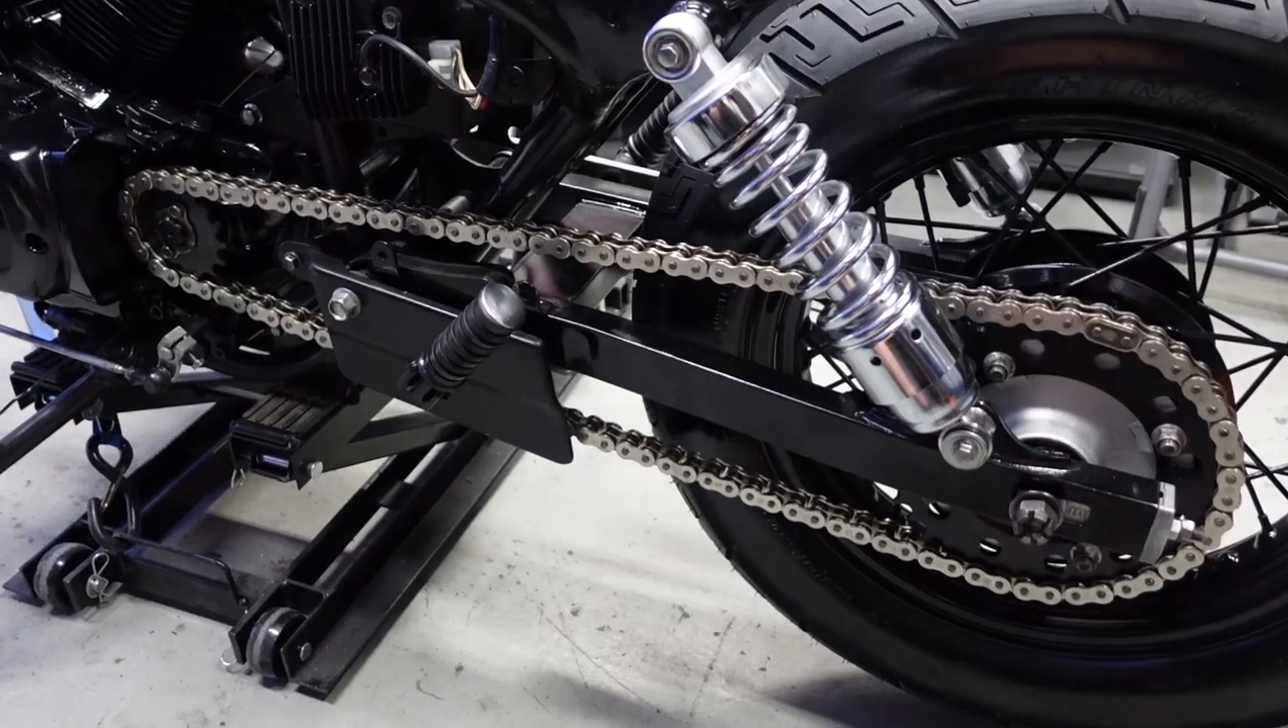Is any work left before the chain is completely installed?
No.